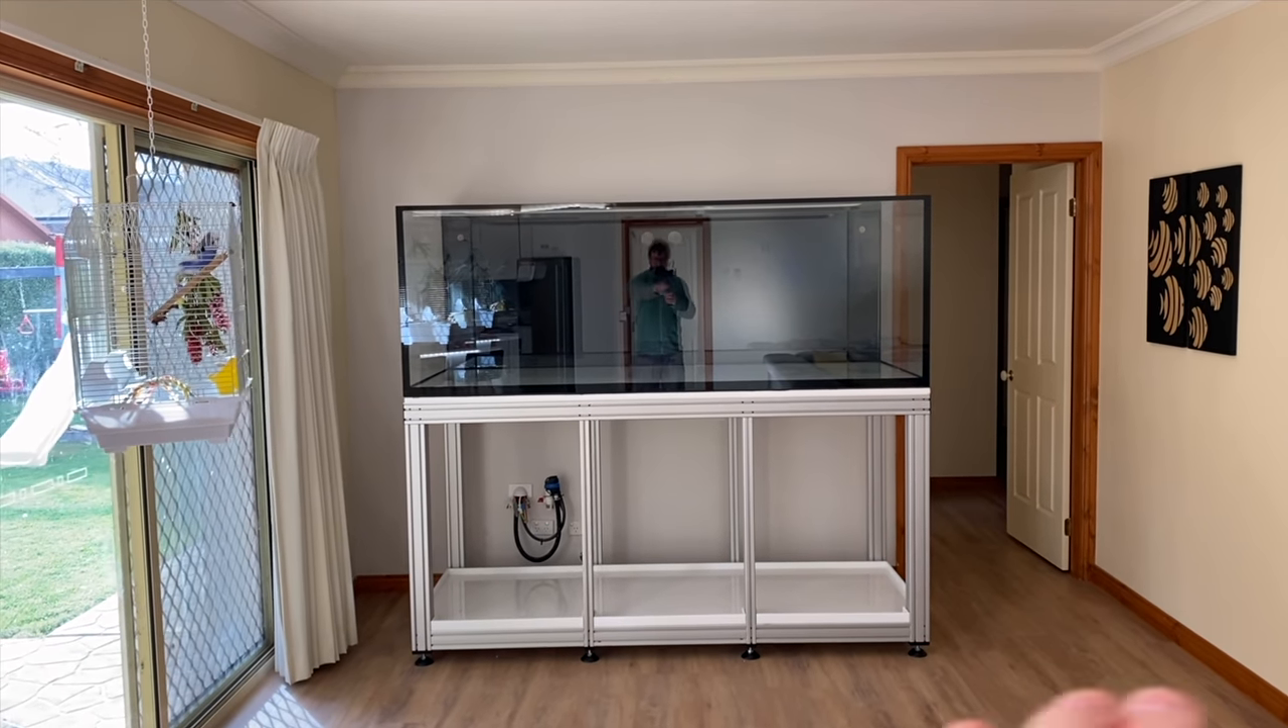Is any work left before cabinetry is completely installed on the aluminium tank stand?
Yes.